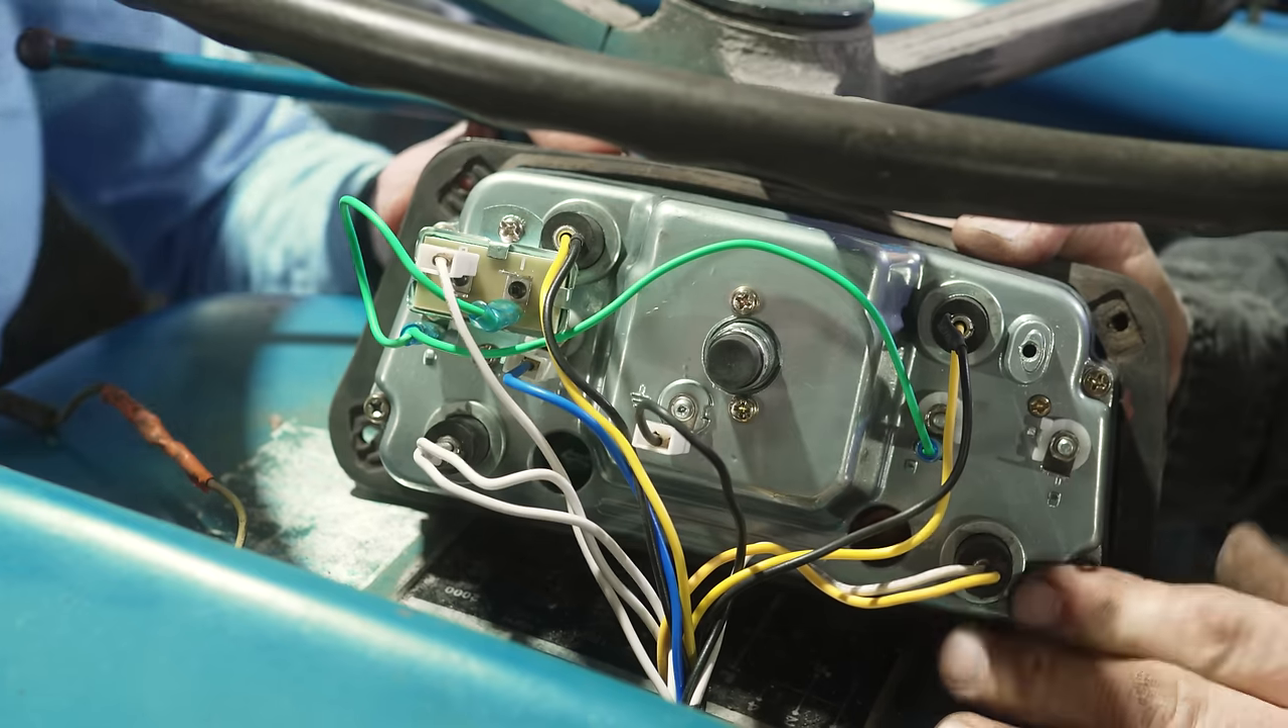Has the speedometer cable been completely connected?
No.